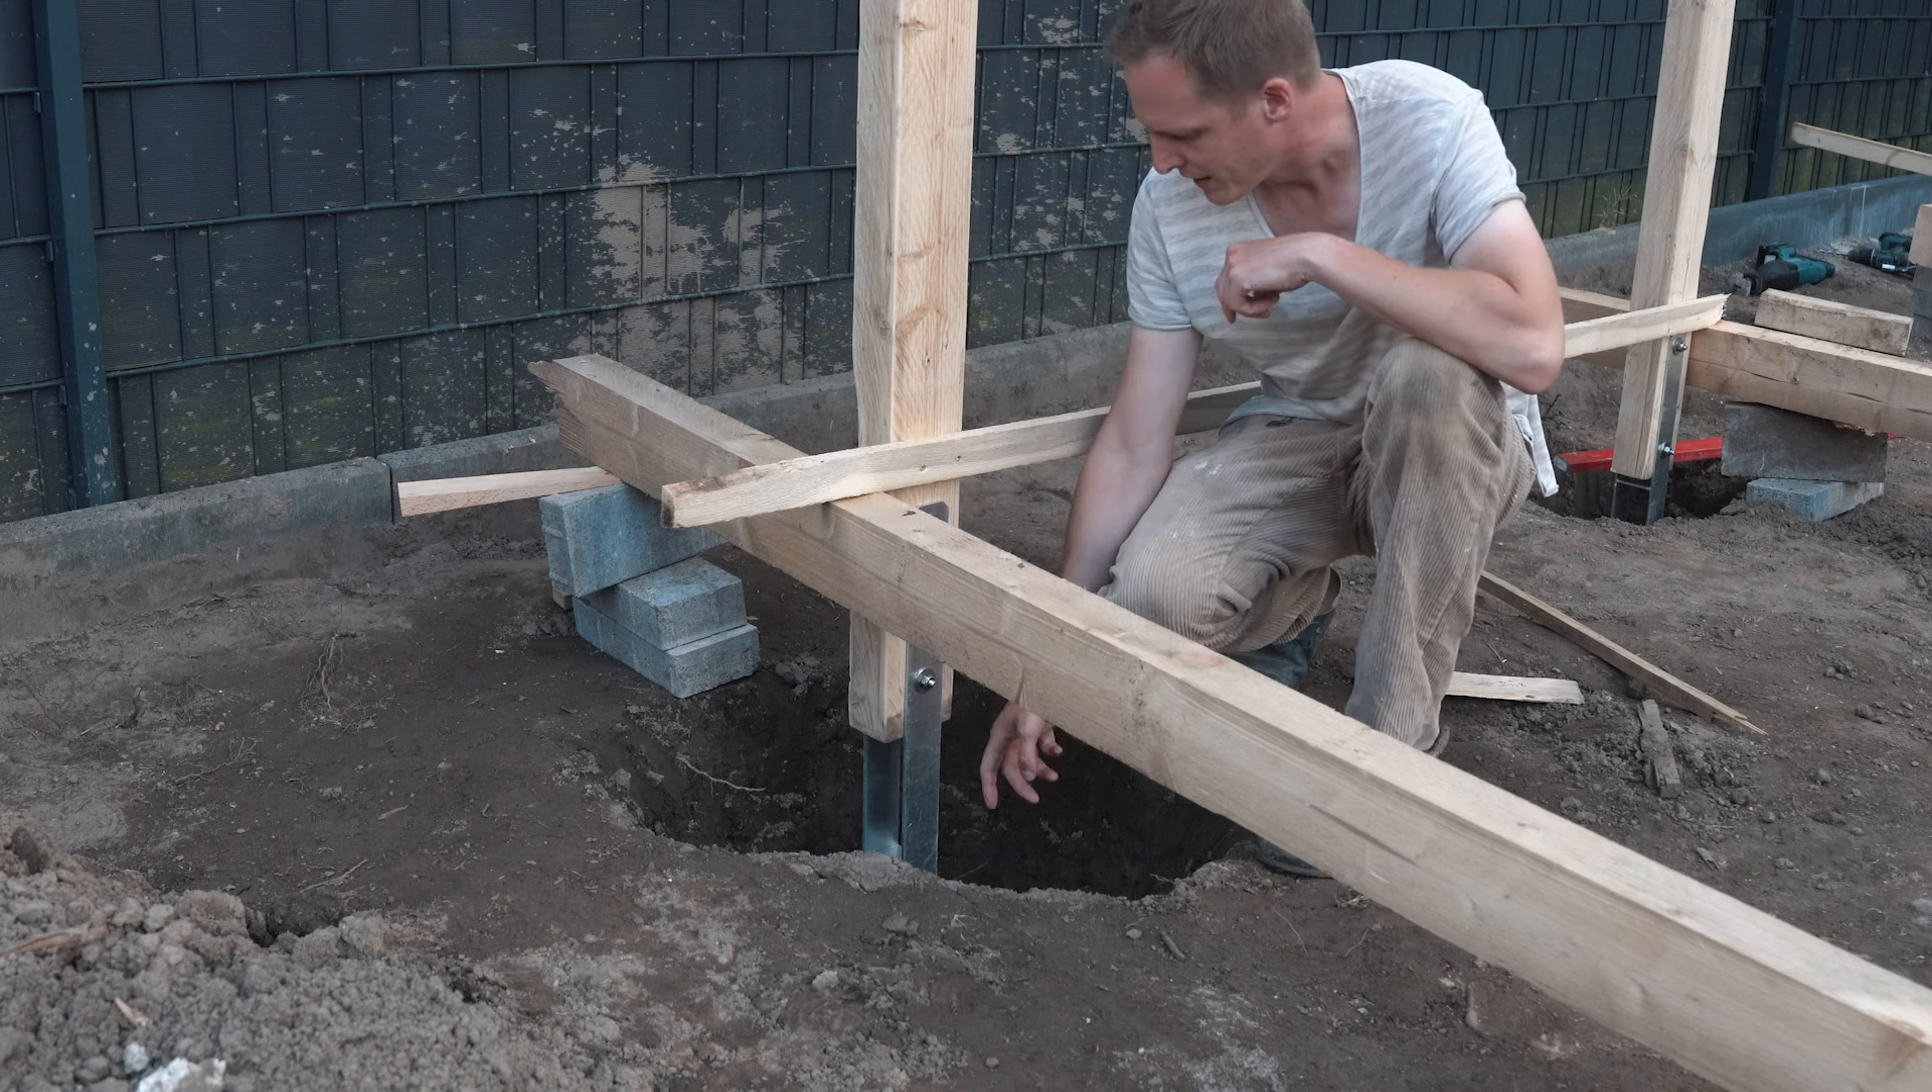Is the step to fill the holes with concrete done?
No.